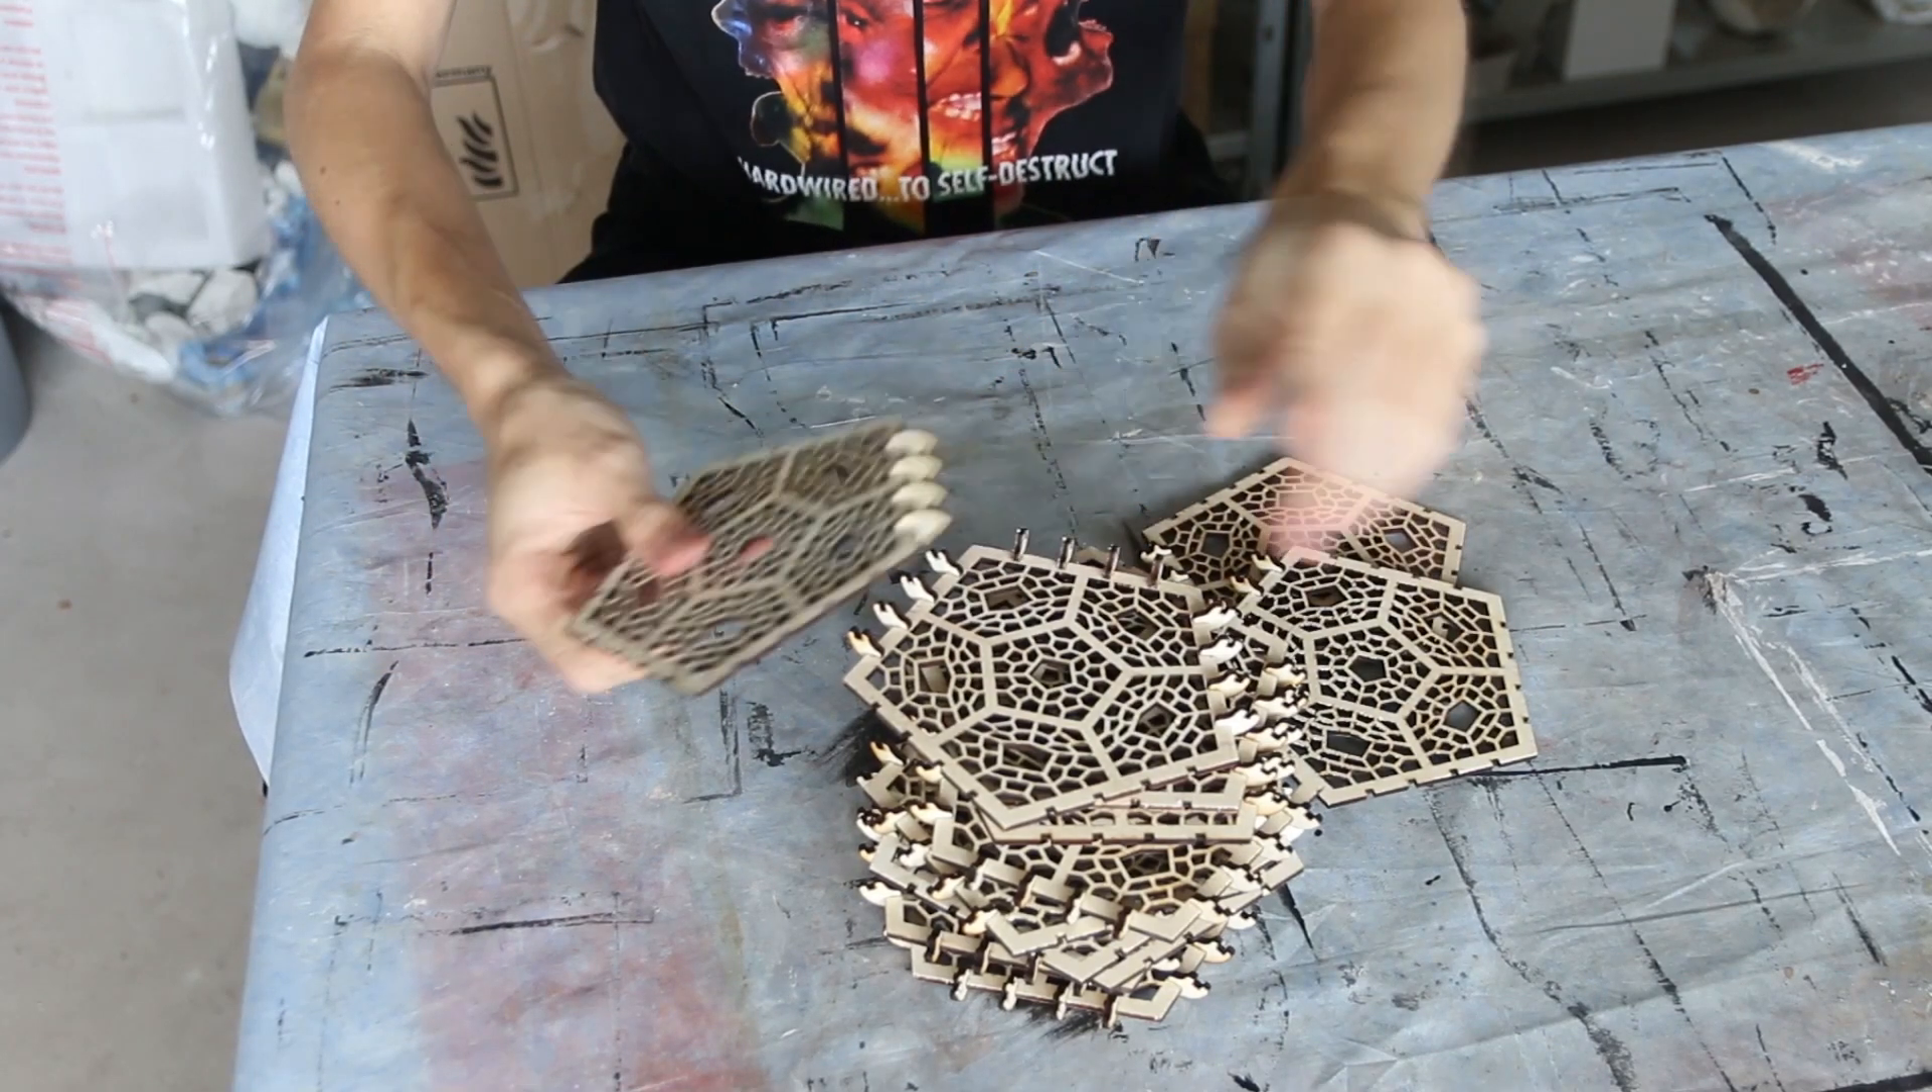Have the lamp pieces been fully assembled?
No.